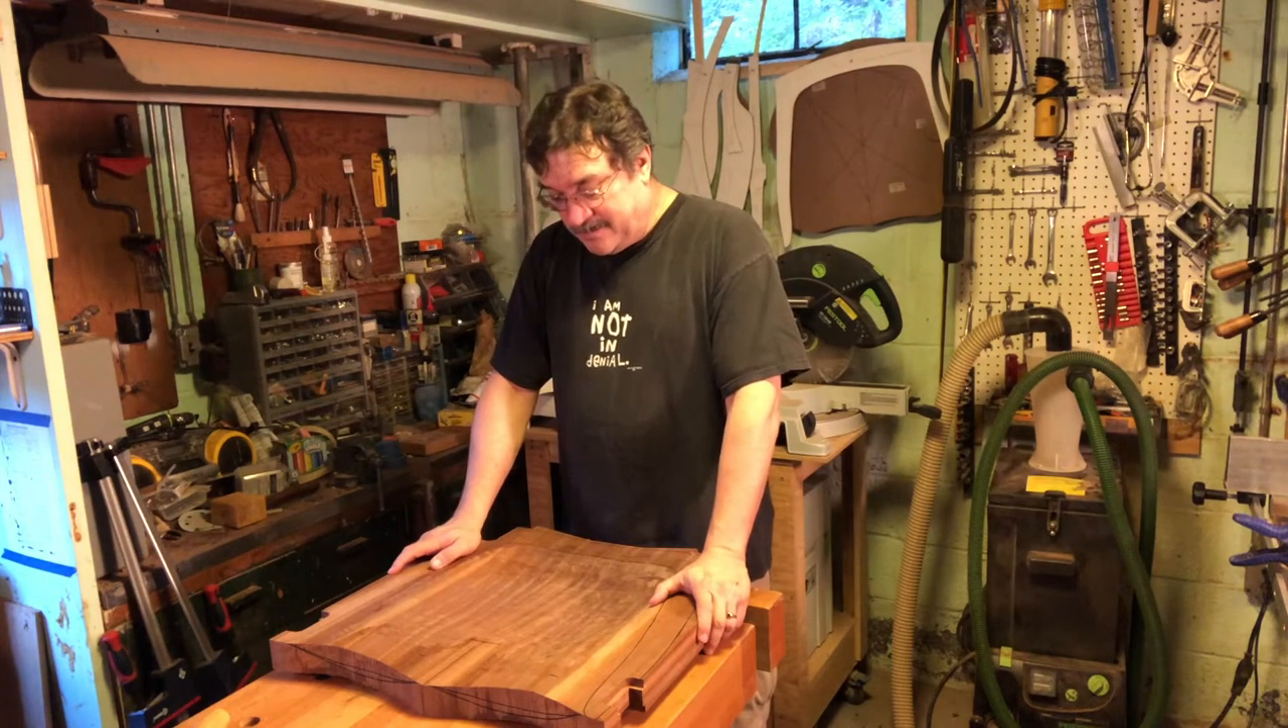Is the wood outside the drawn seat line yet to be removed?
Yes.